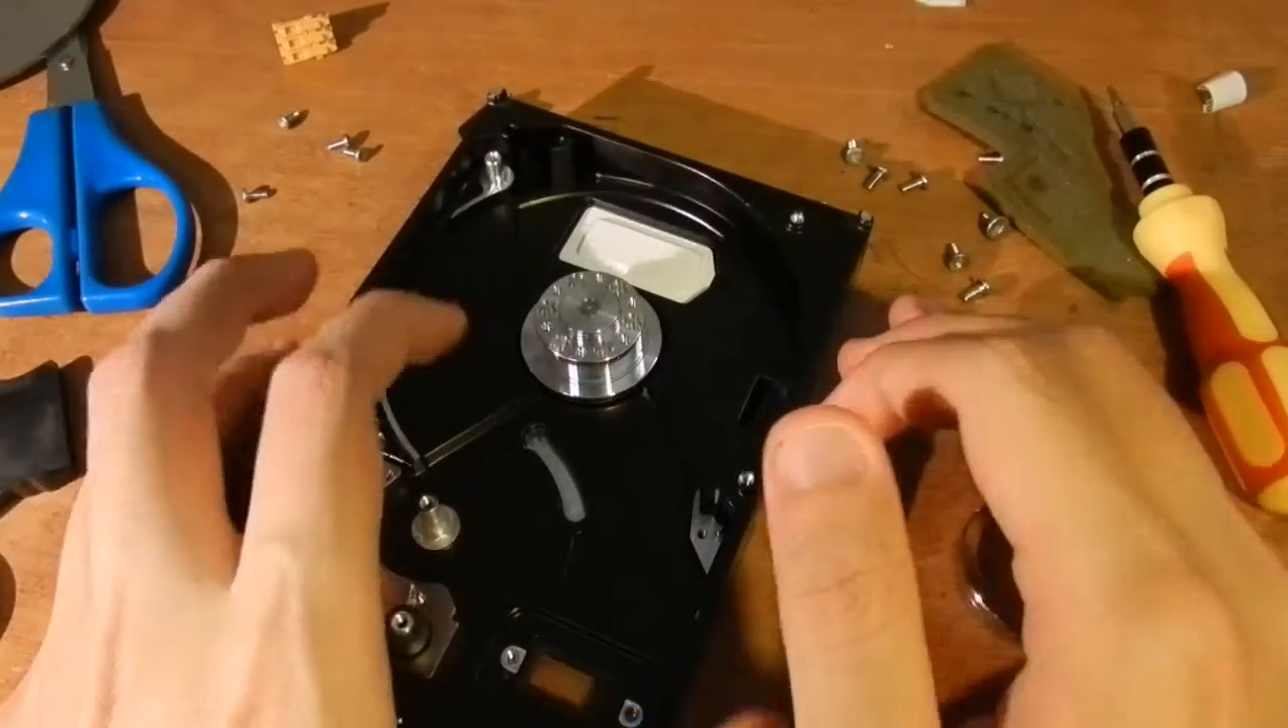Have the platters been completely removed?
Yes.